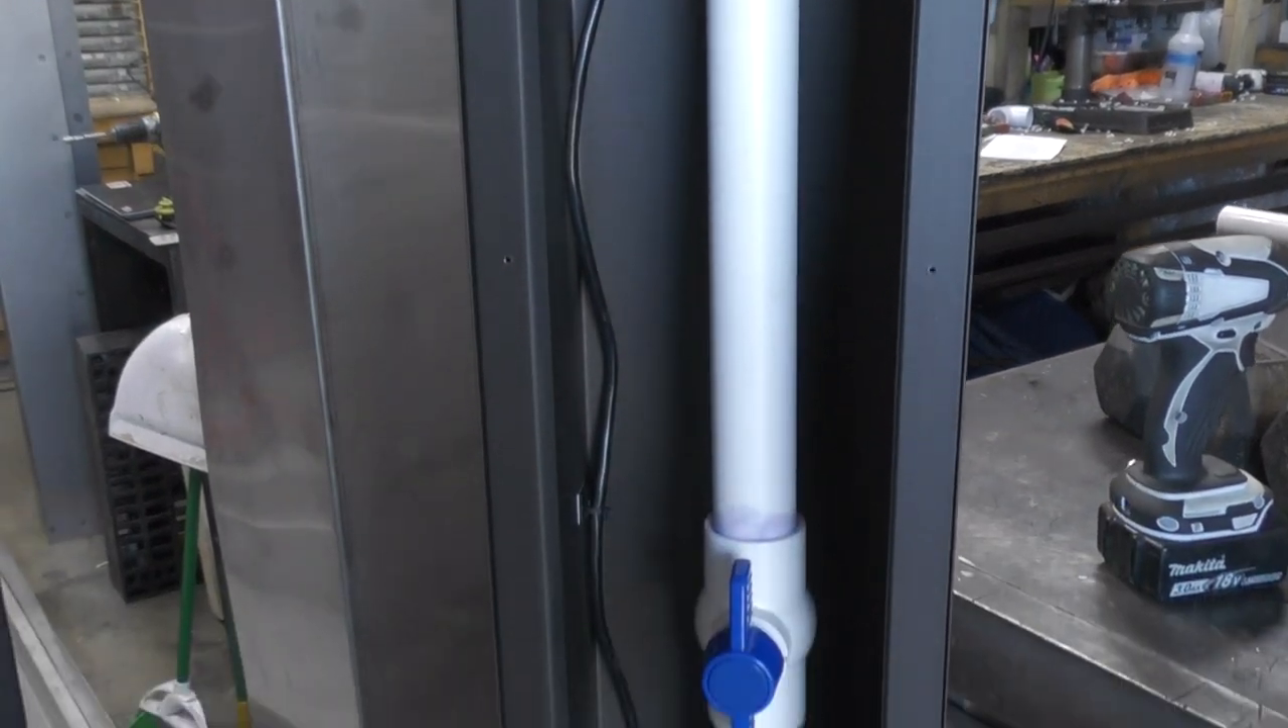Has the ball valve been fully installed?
Yes.